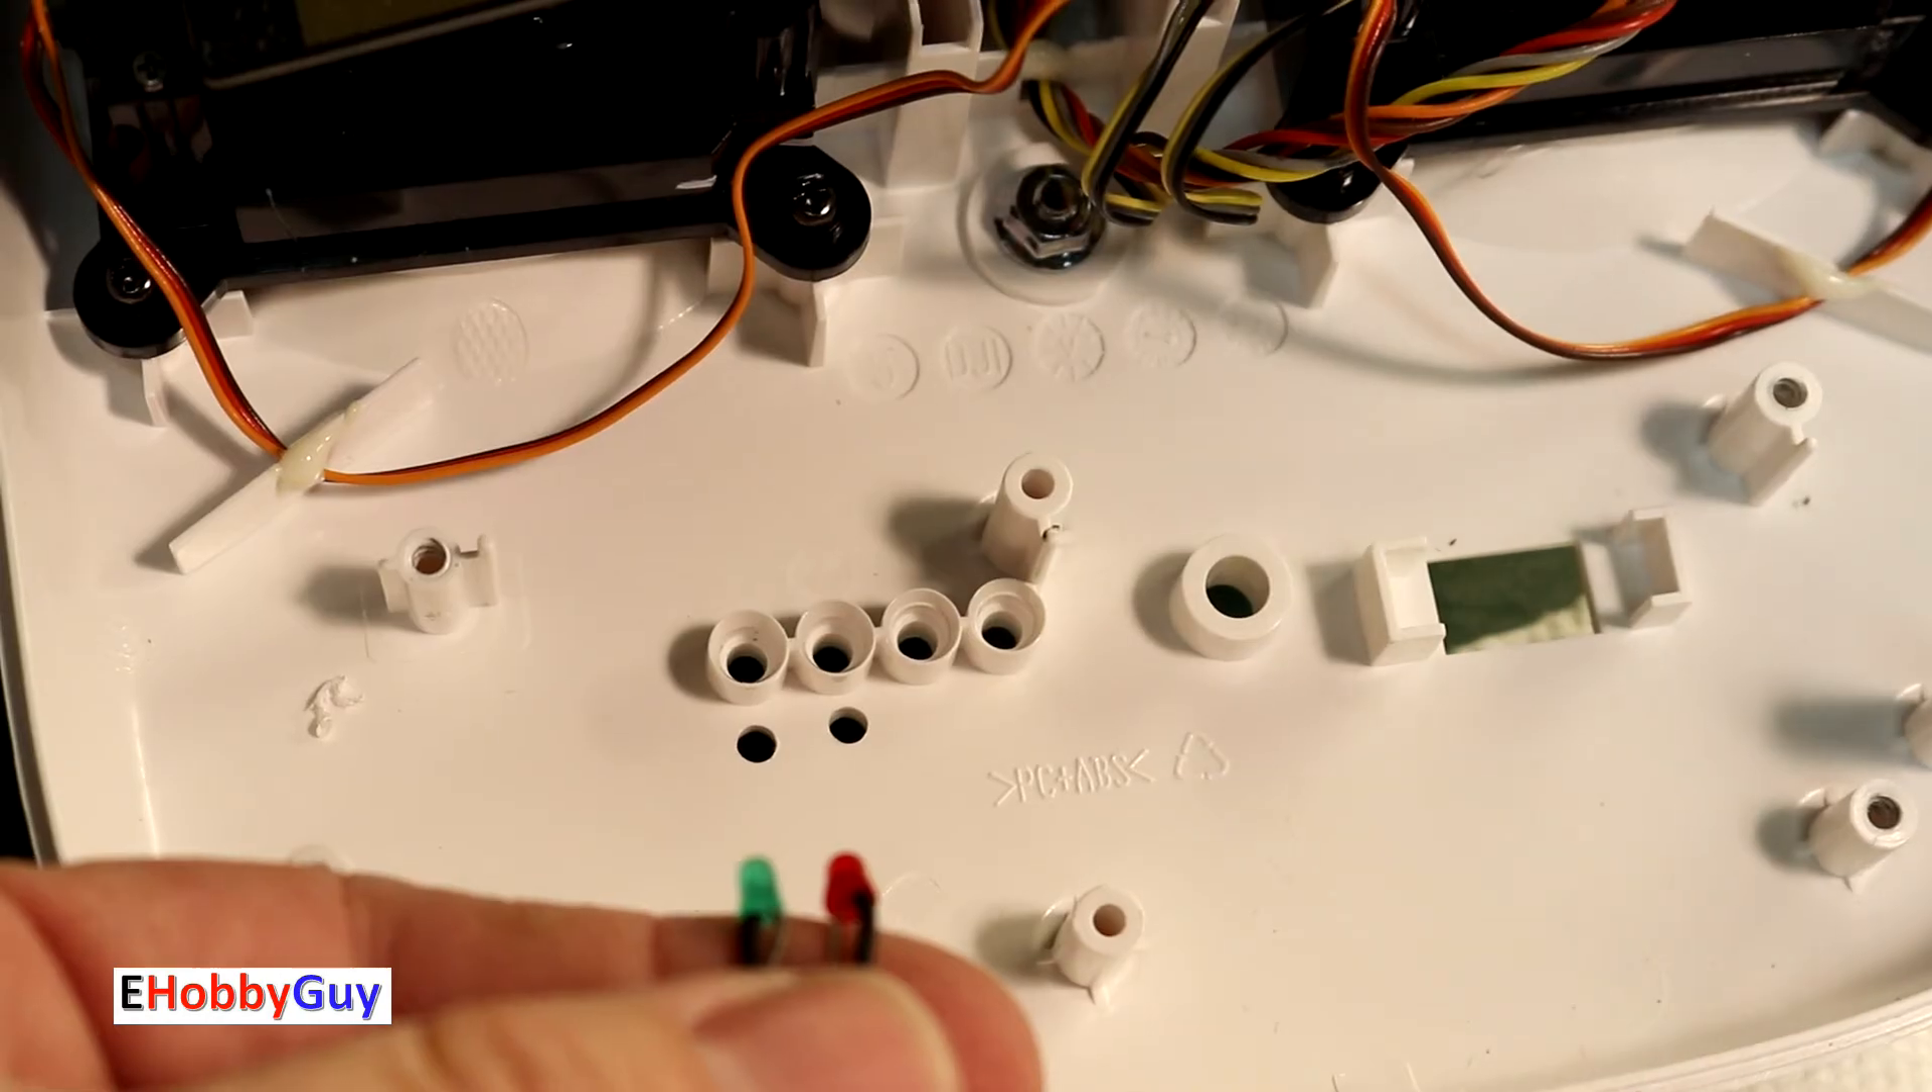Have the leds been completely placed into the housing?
No.